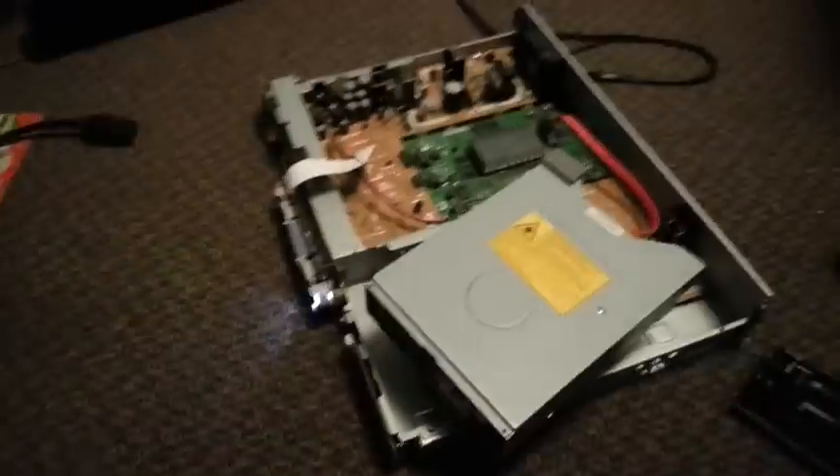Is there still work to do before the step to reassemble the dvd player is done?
Yes.